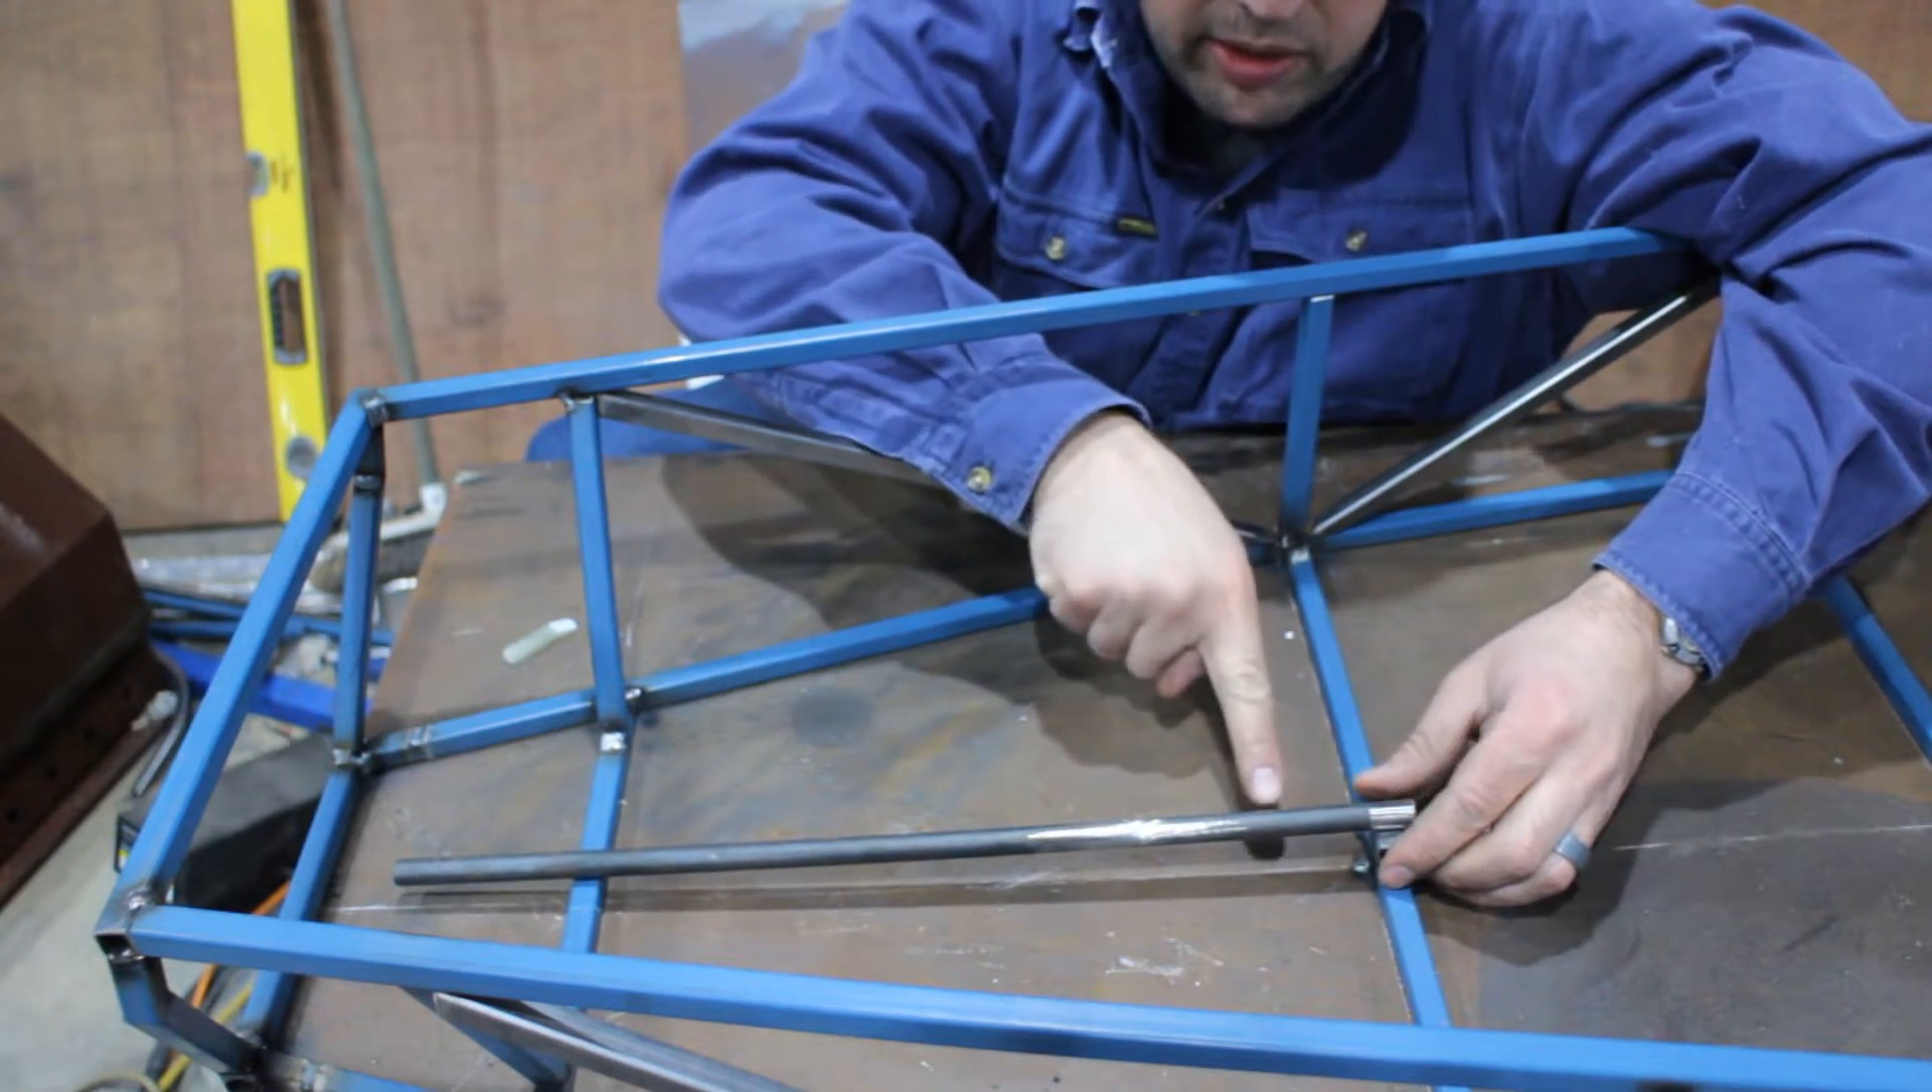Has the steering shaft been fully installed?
No.